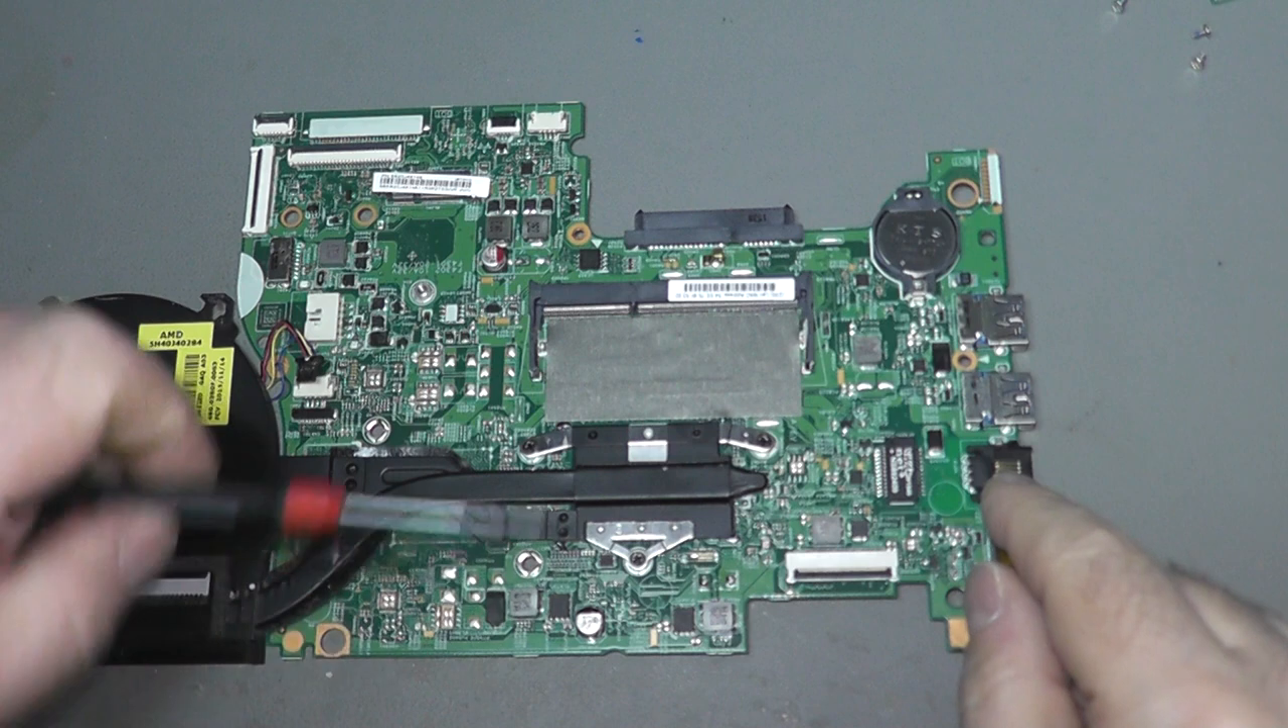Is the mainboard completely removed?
Yes.